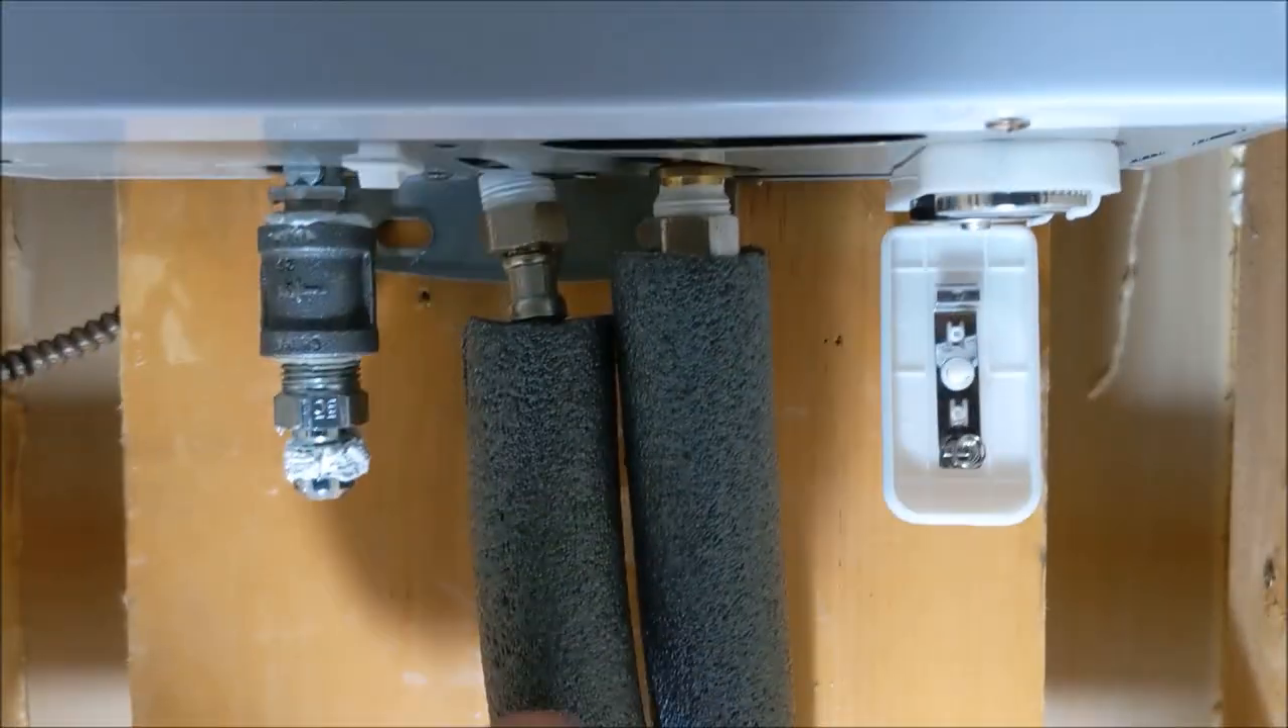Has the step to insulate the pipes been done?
Yes.